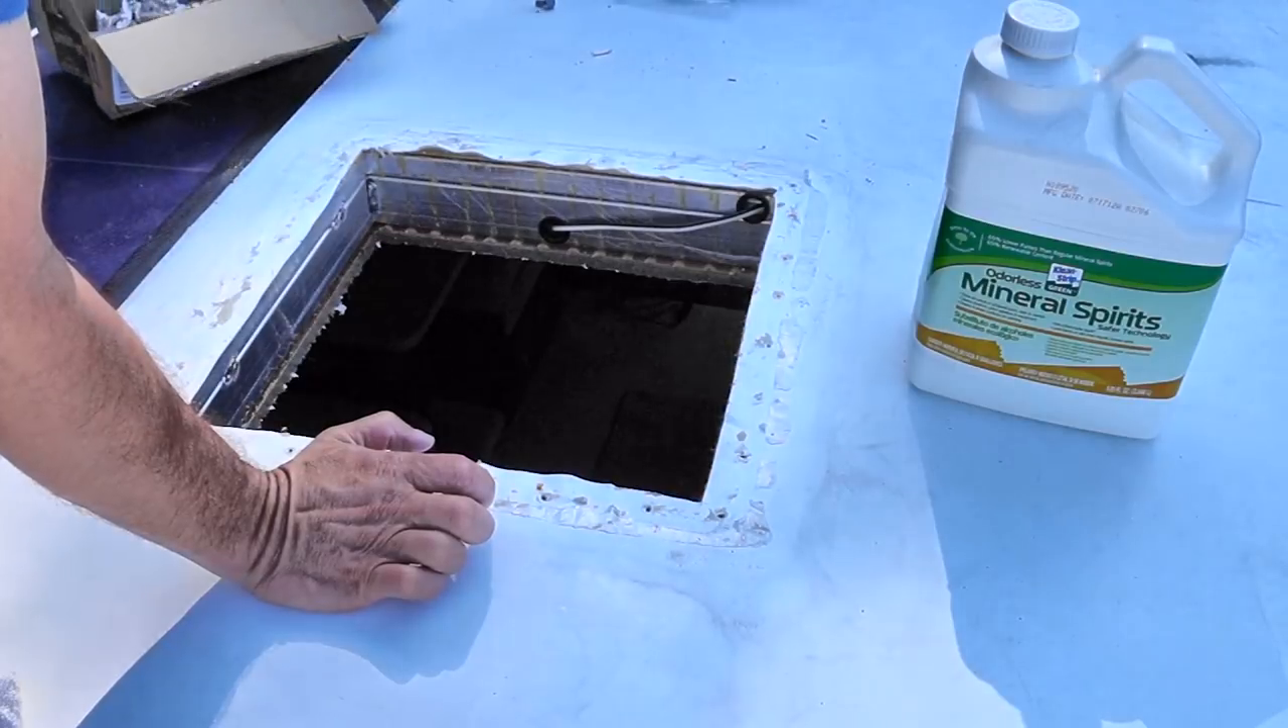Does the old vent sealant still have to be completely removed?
Yes.